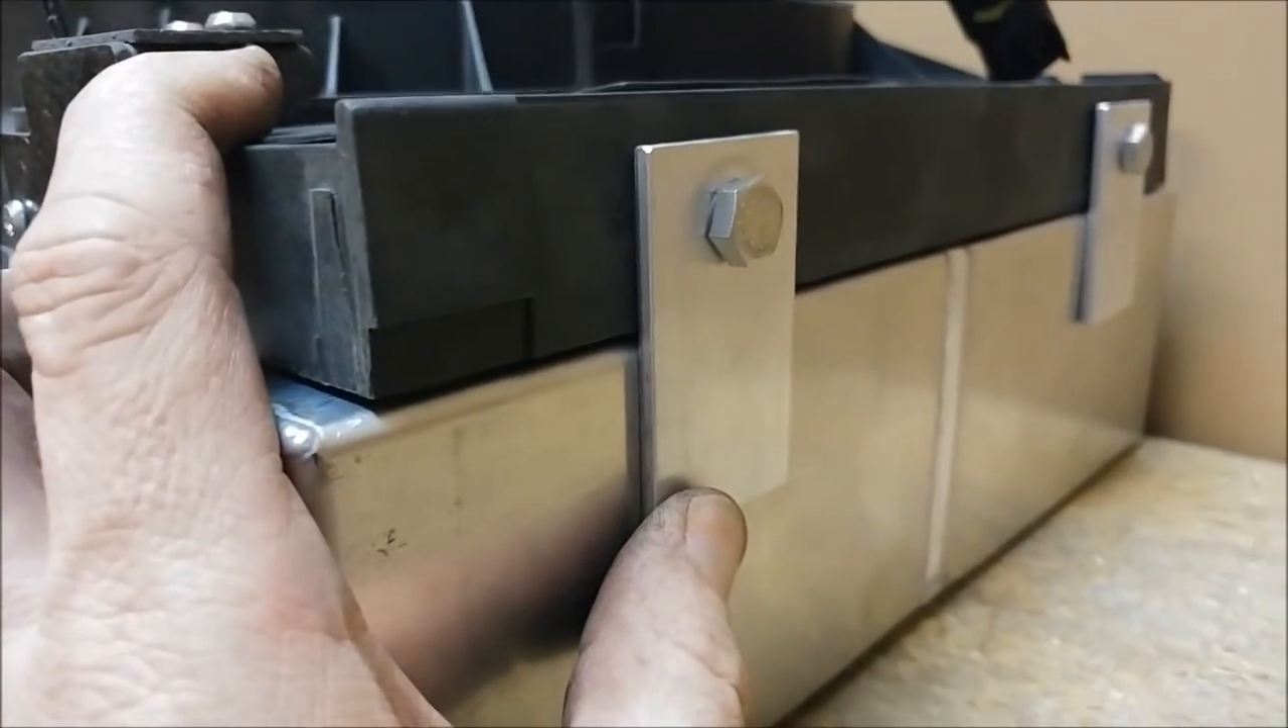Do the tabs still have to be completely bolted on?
No.